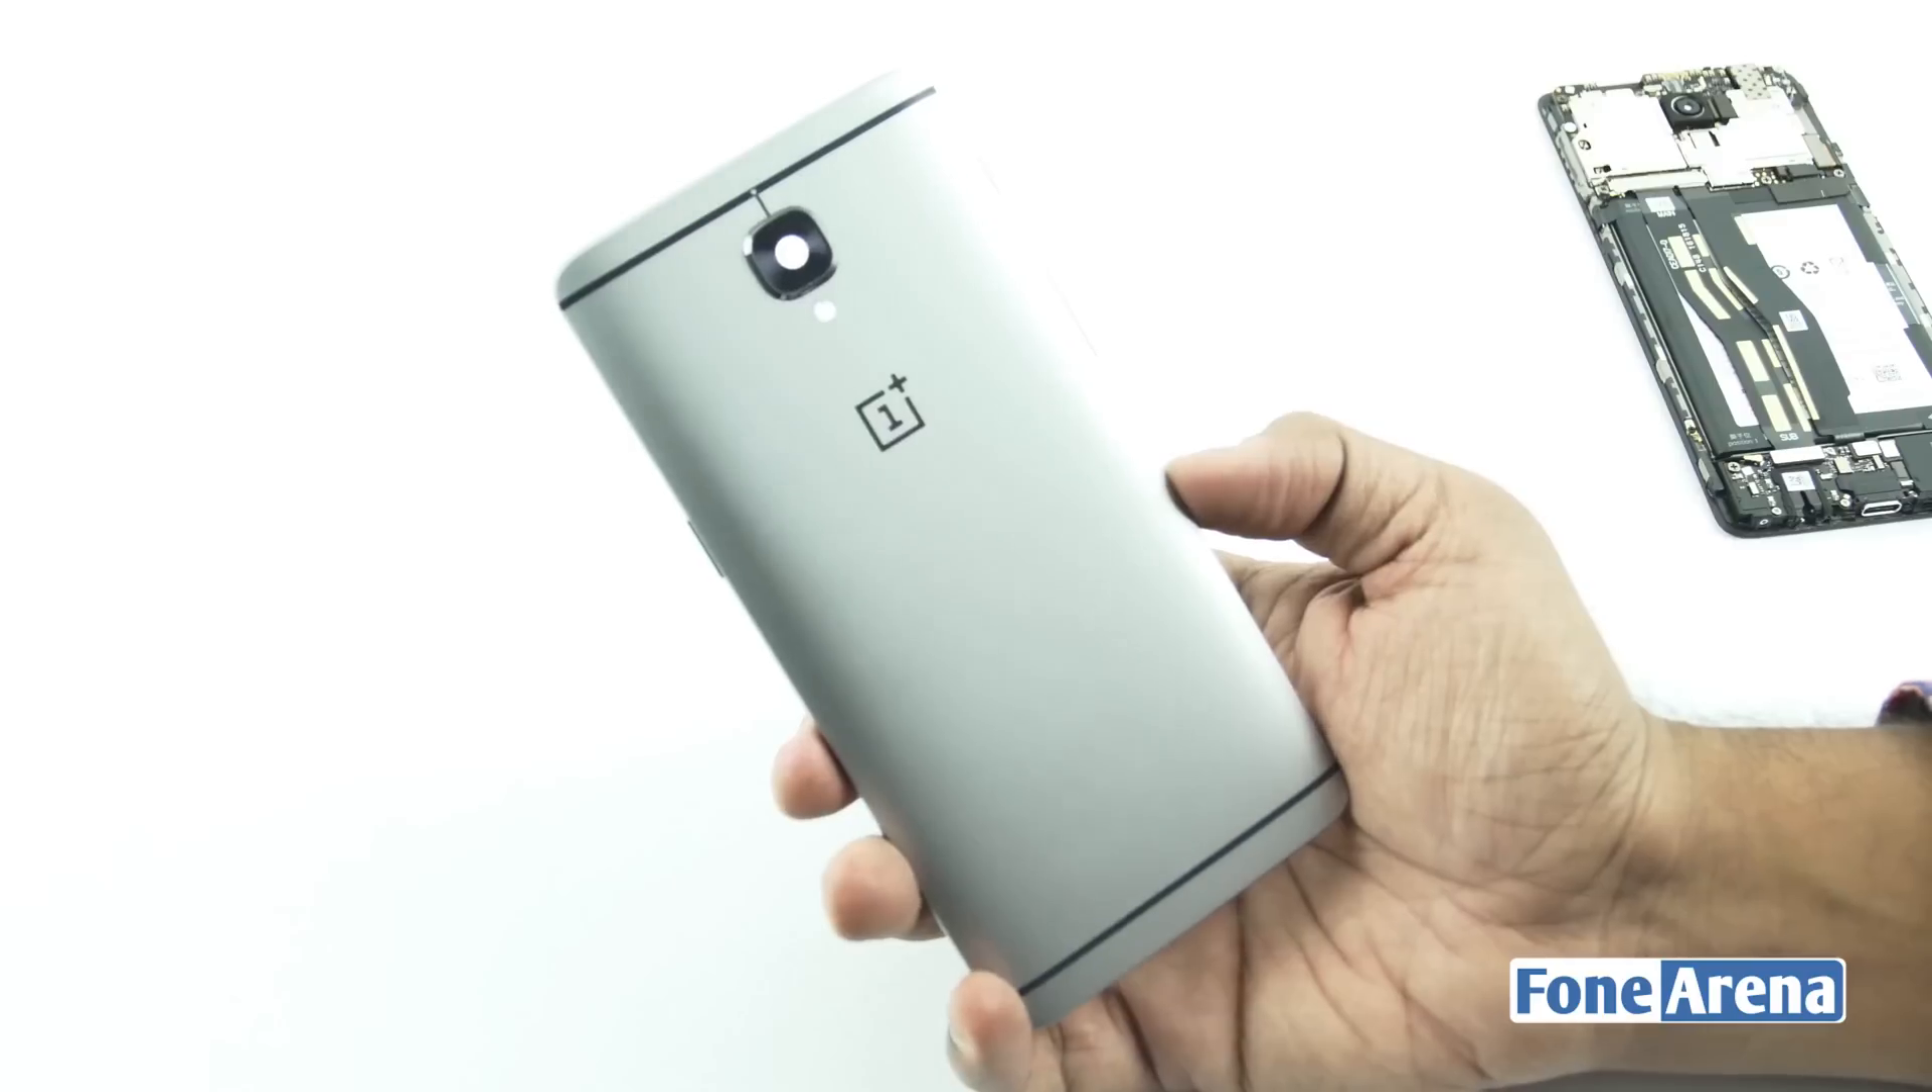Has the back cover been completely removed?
Yes.